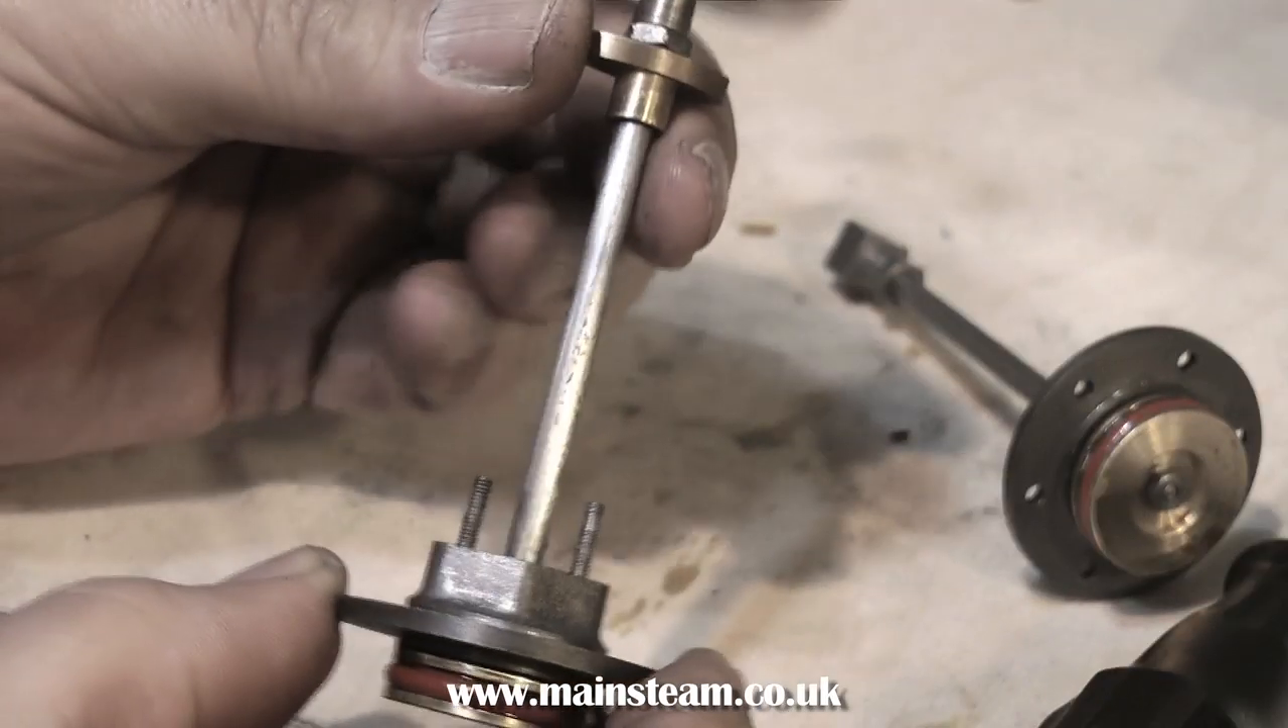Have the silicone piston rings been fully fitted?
Yes.